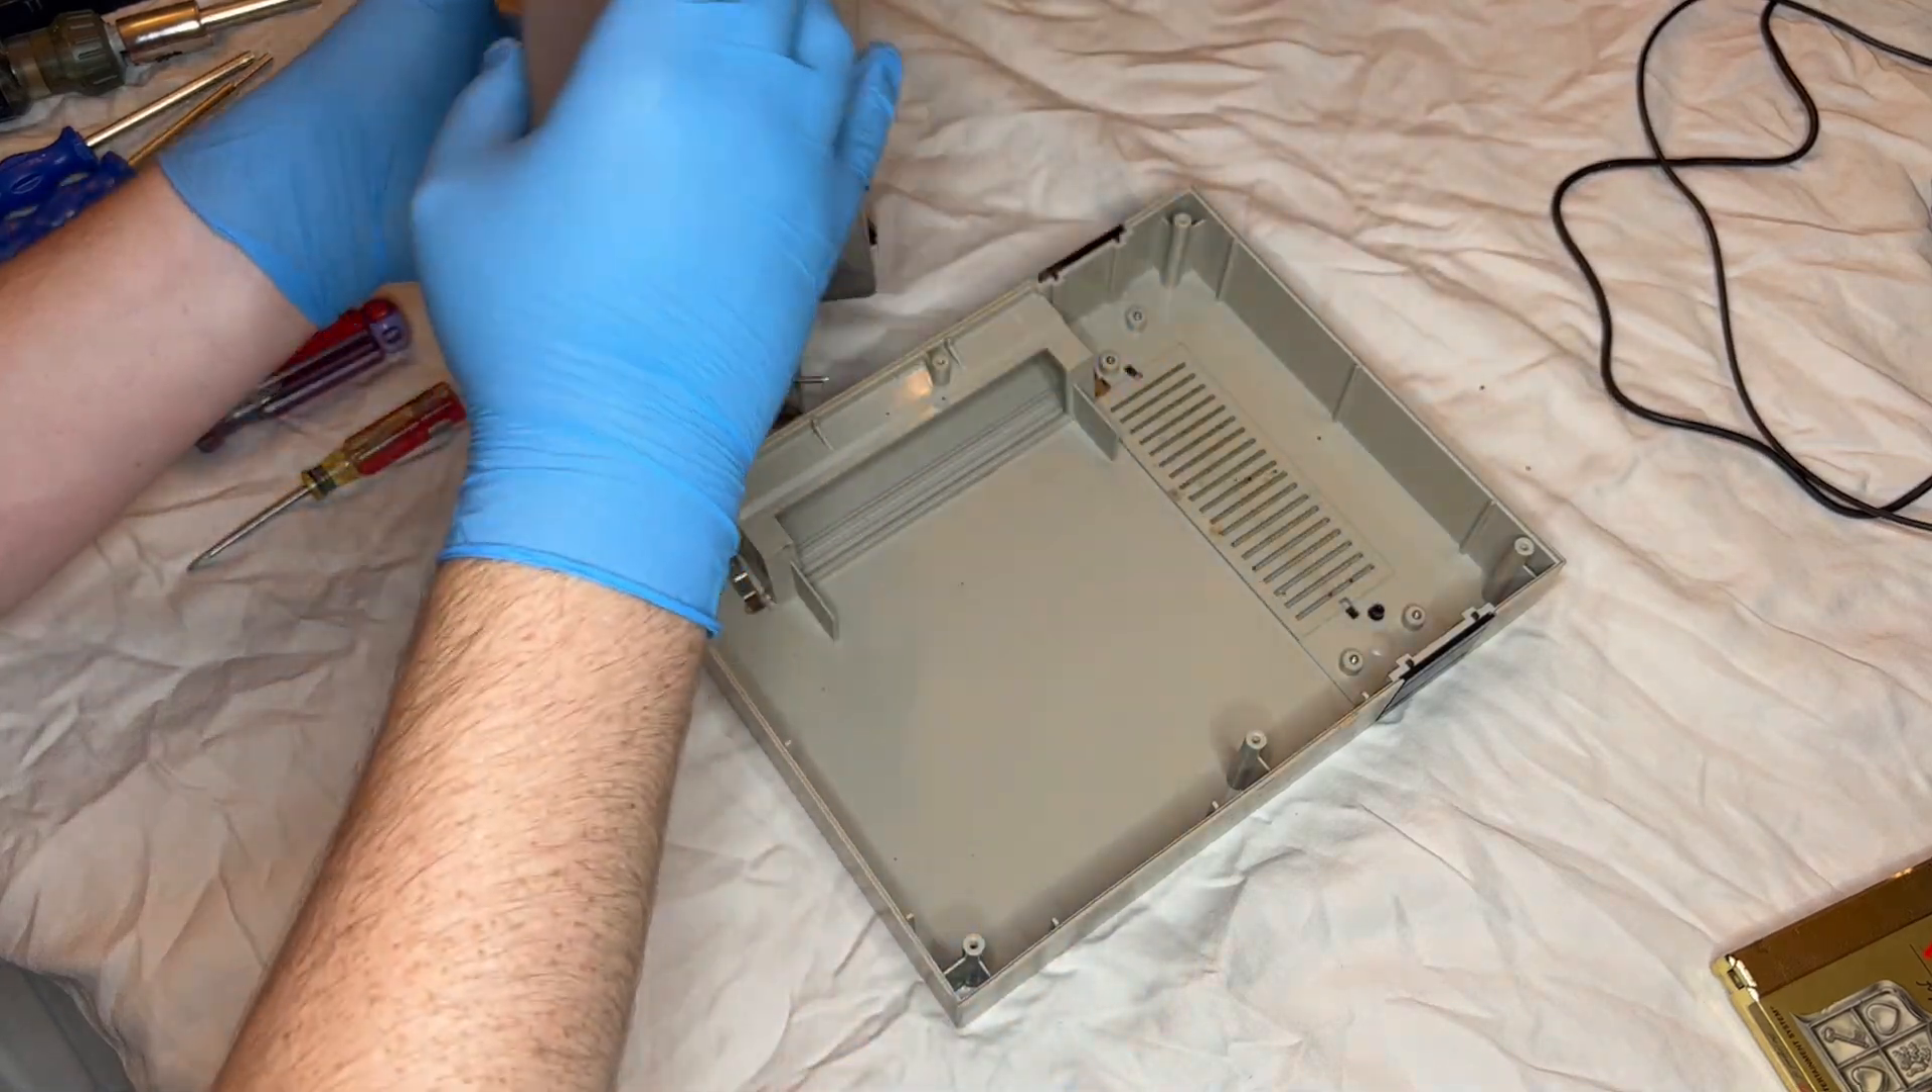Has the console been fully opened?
Yes.